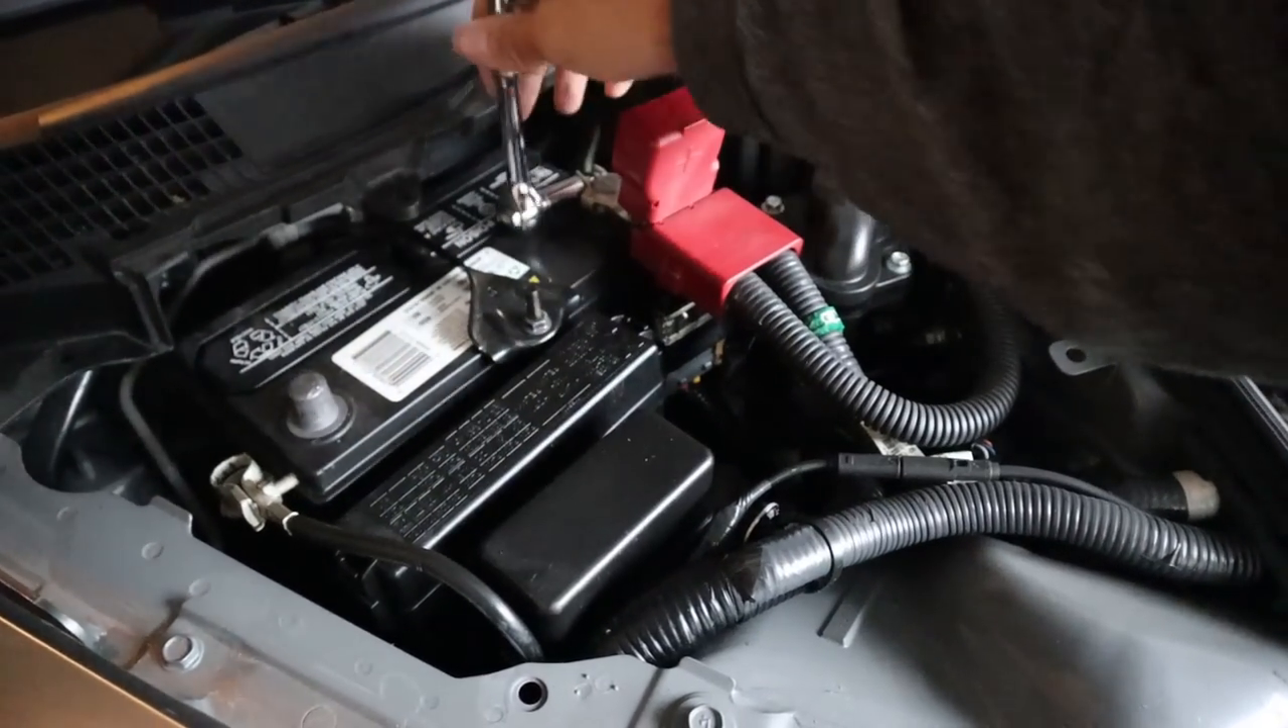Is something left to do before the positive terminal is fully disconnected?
Yes.